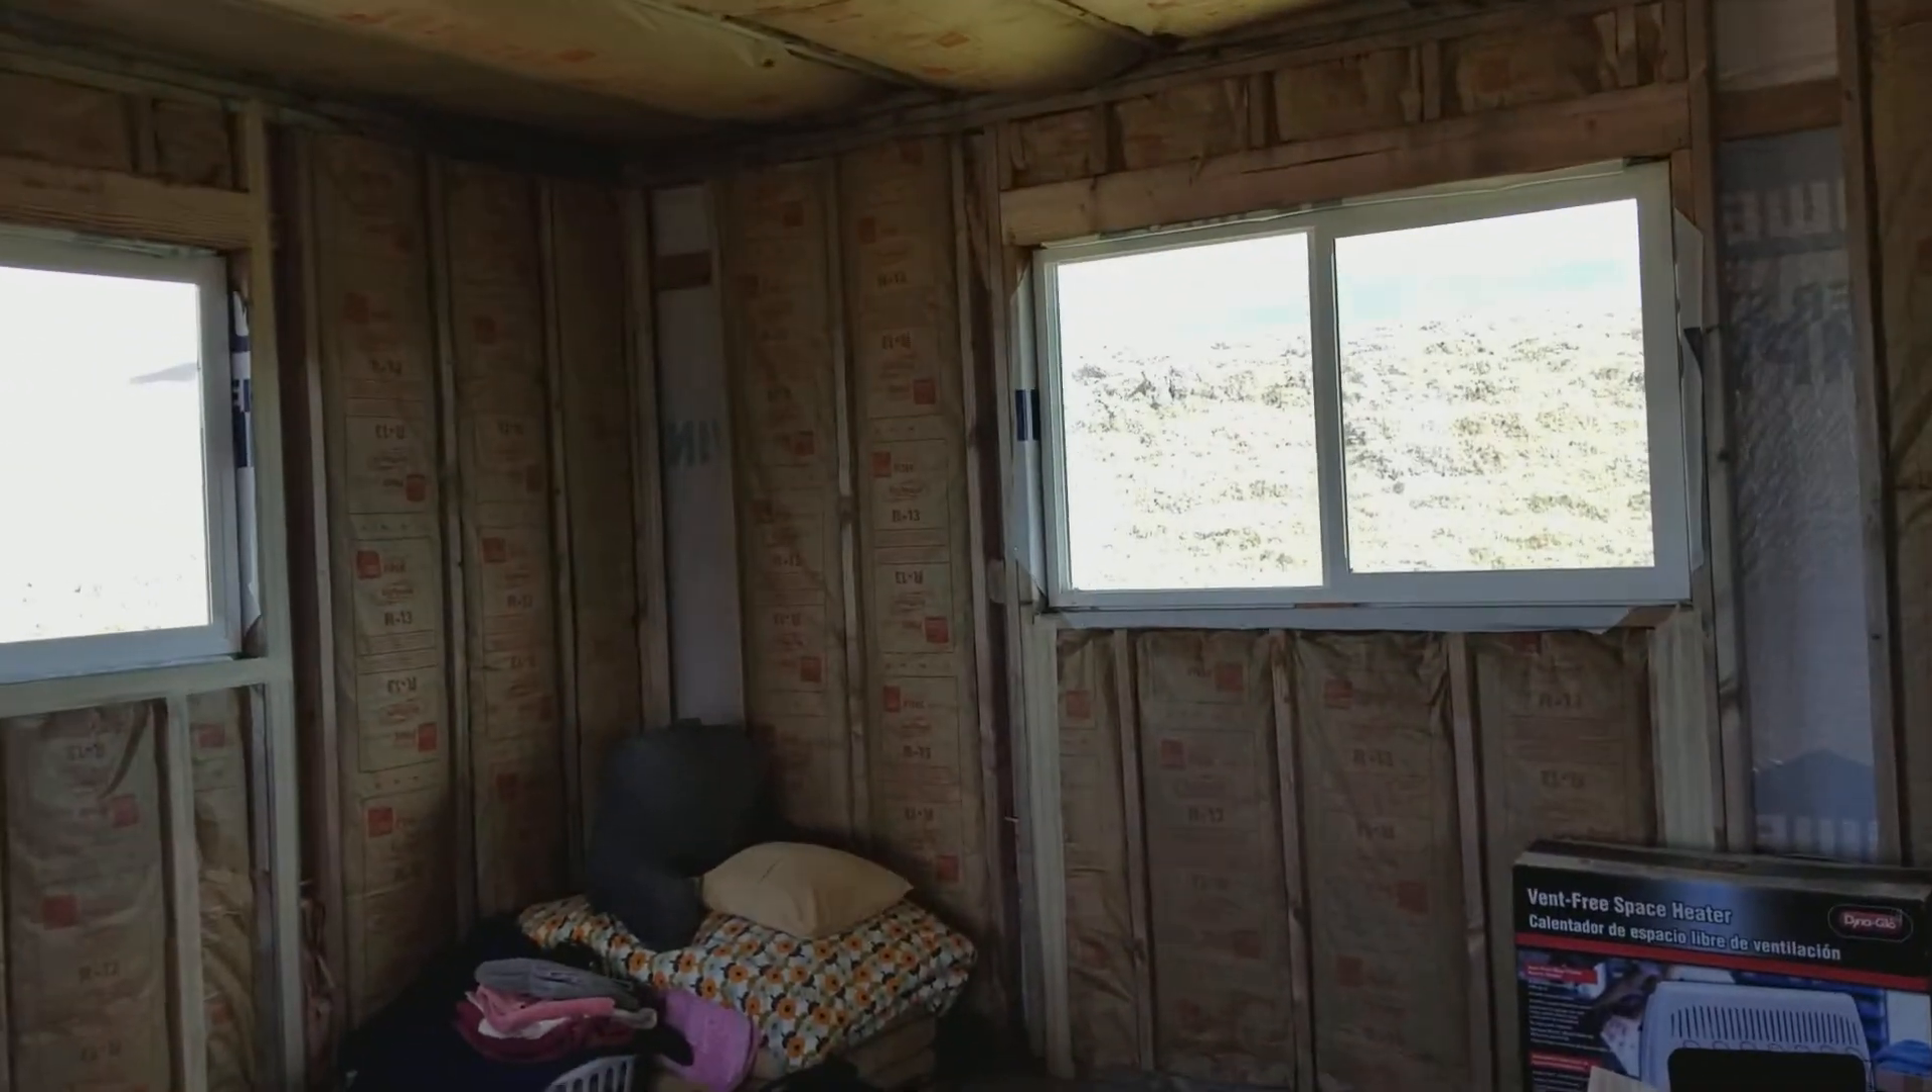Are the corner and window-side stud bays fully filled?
No.